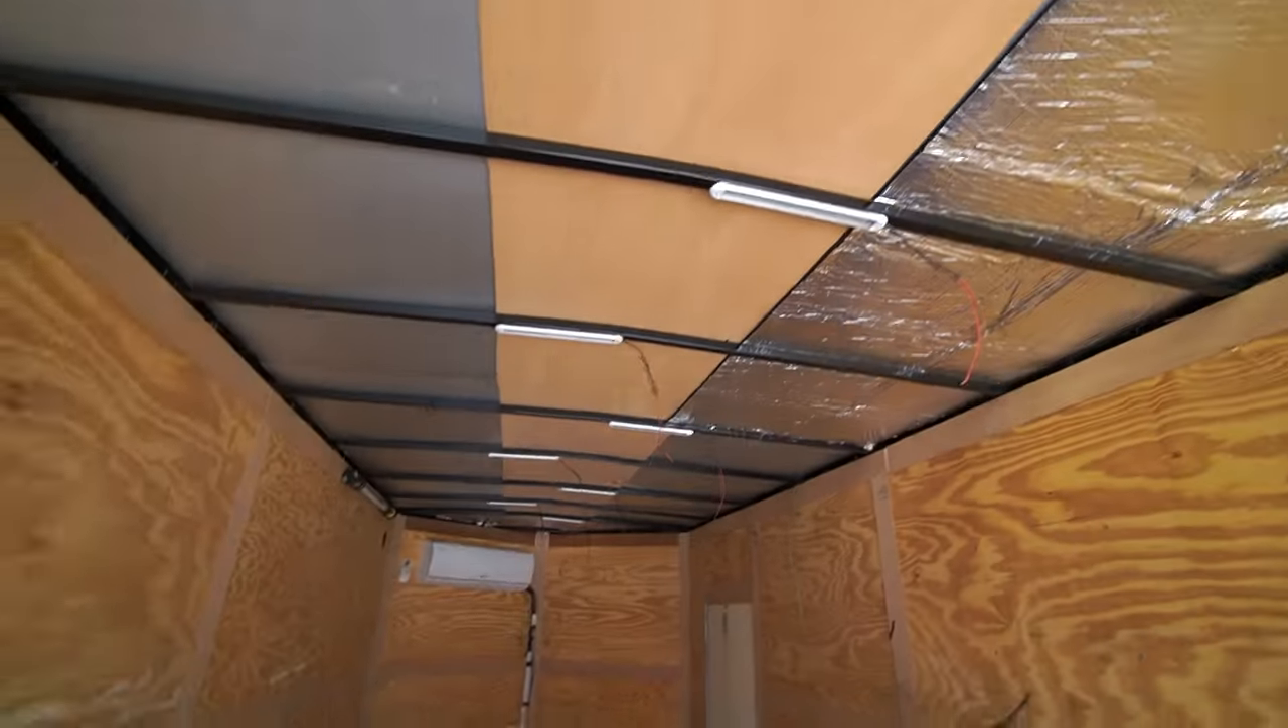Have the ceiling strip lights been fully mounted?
Yes.